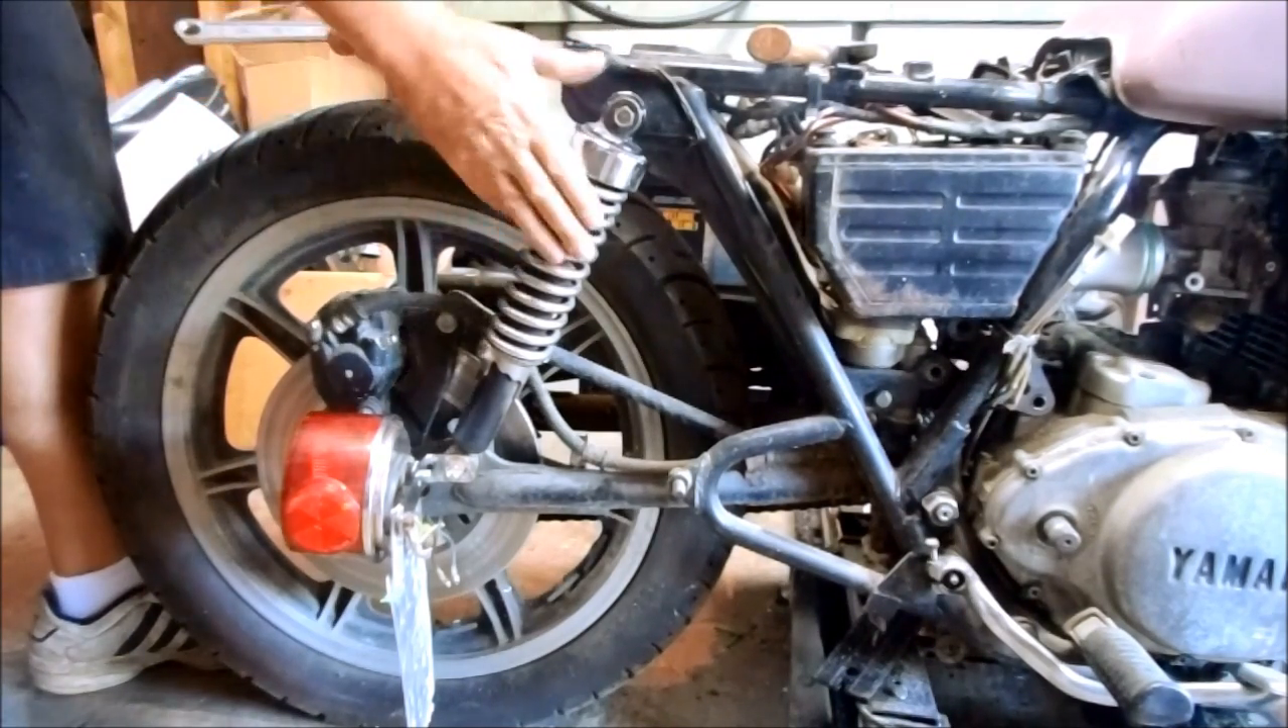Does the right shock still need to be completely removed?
Yes.